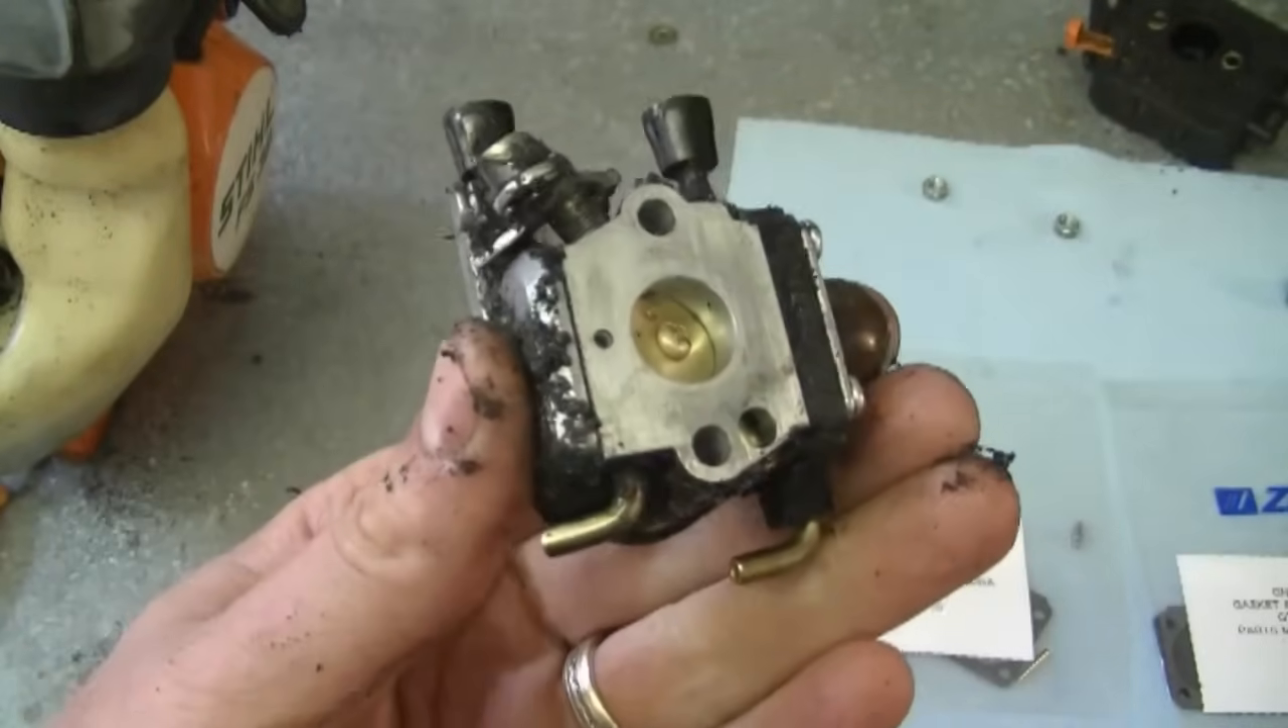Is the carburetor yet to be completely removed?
No.